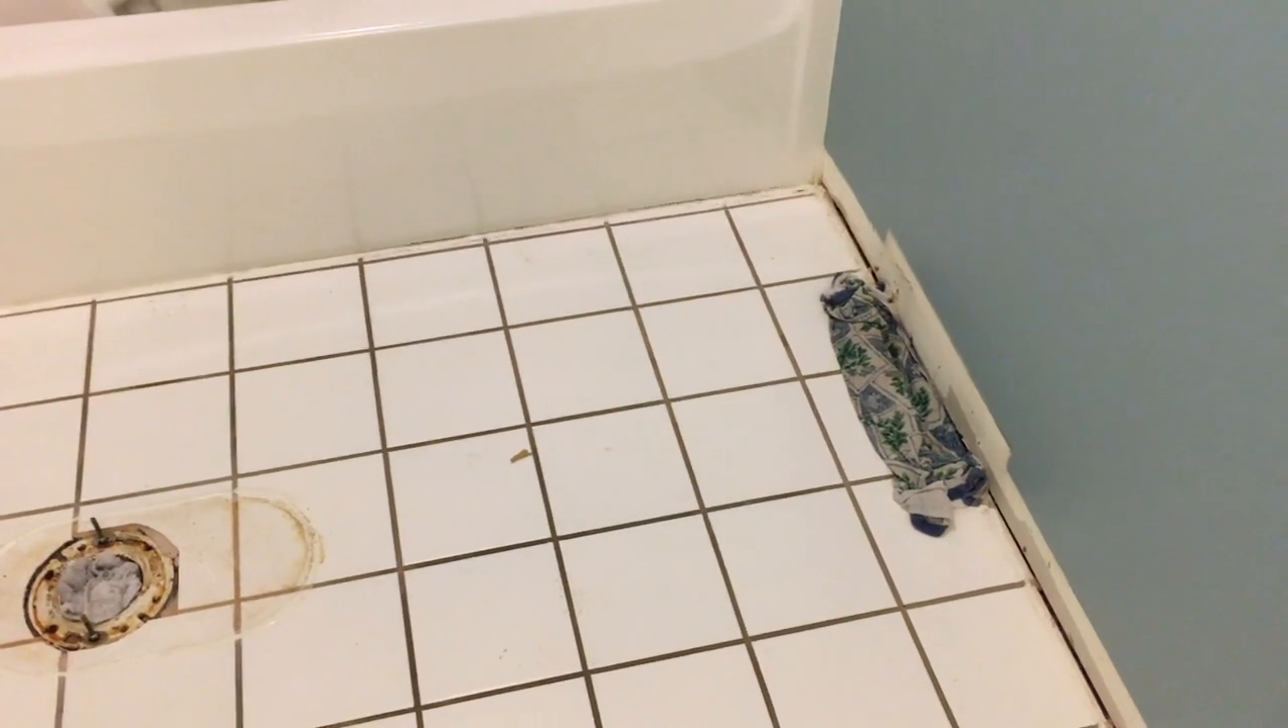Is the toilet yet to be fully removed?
No.